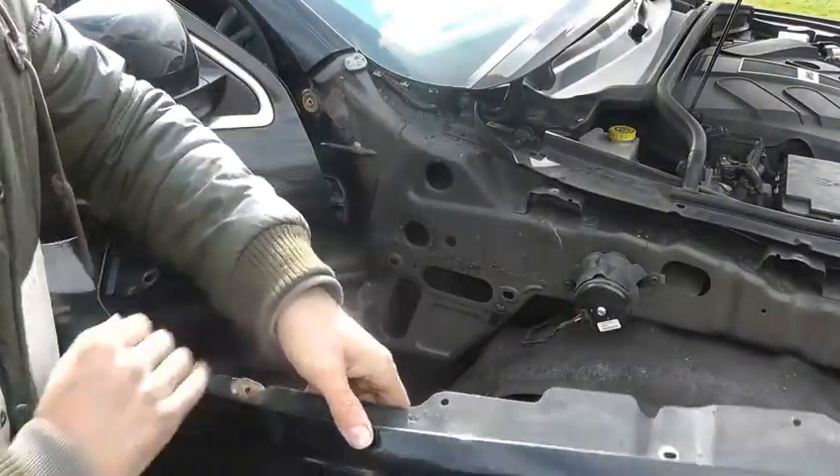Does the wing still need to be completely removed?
No.